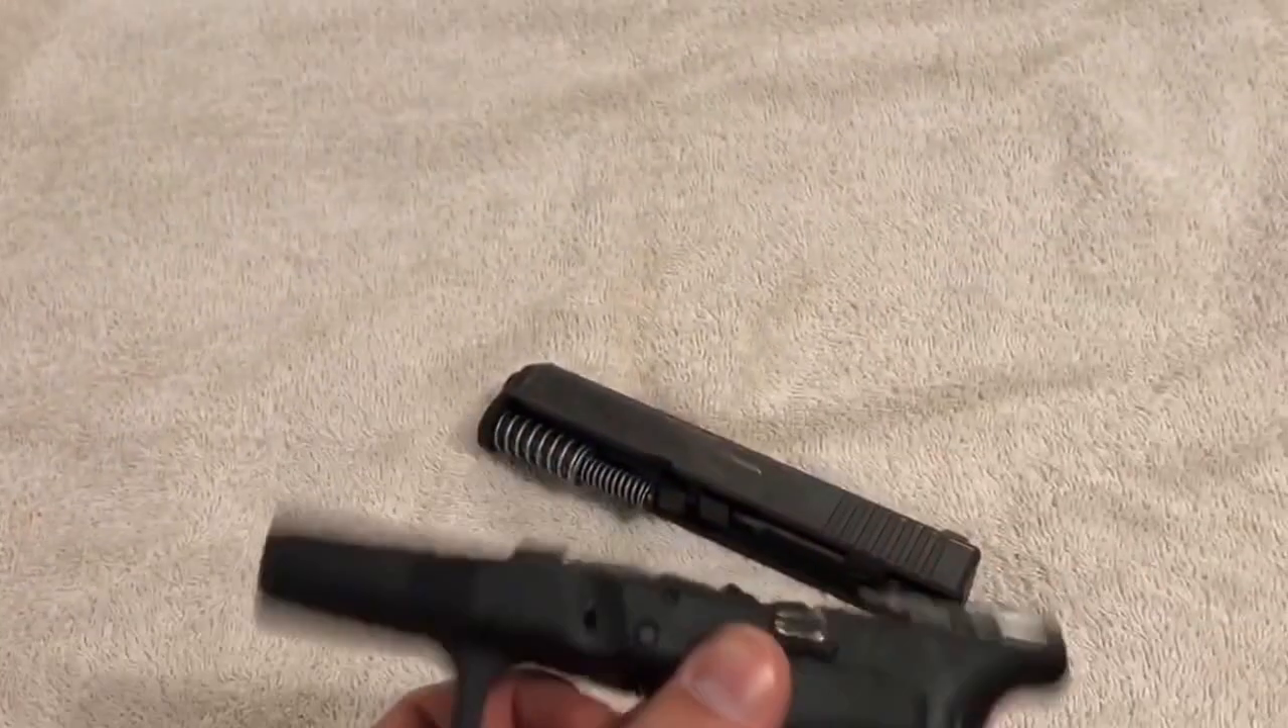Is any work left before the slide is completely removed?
No.